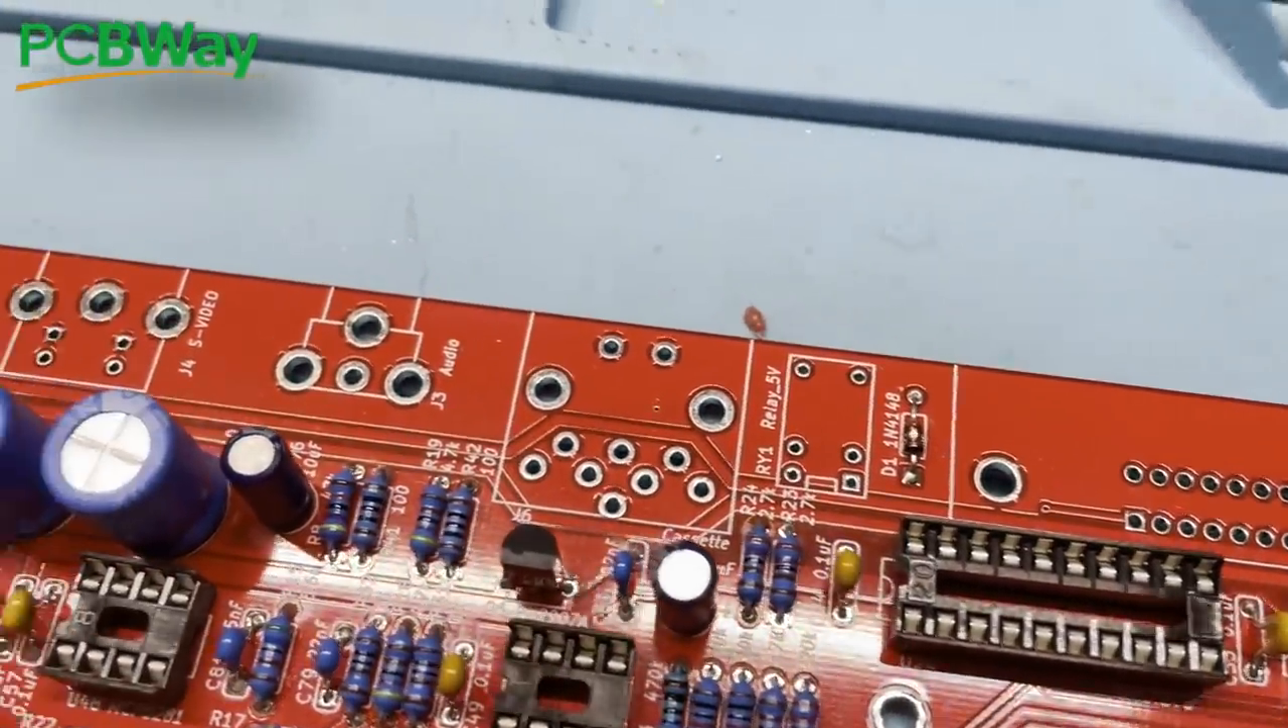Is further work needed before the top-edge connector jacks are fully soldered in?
Yes.